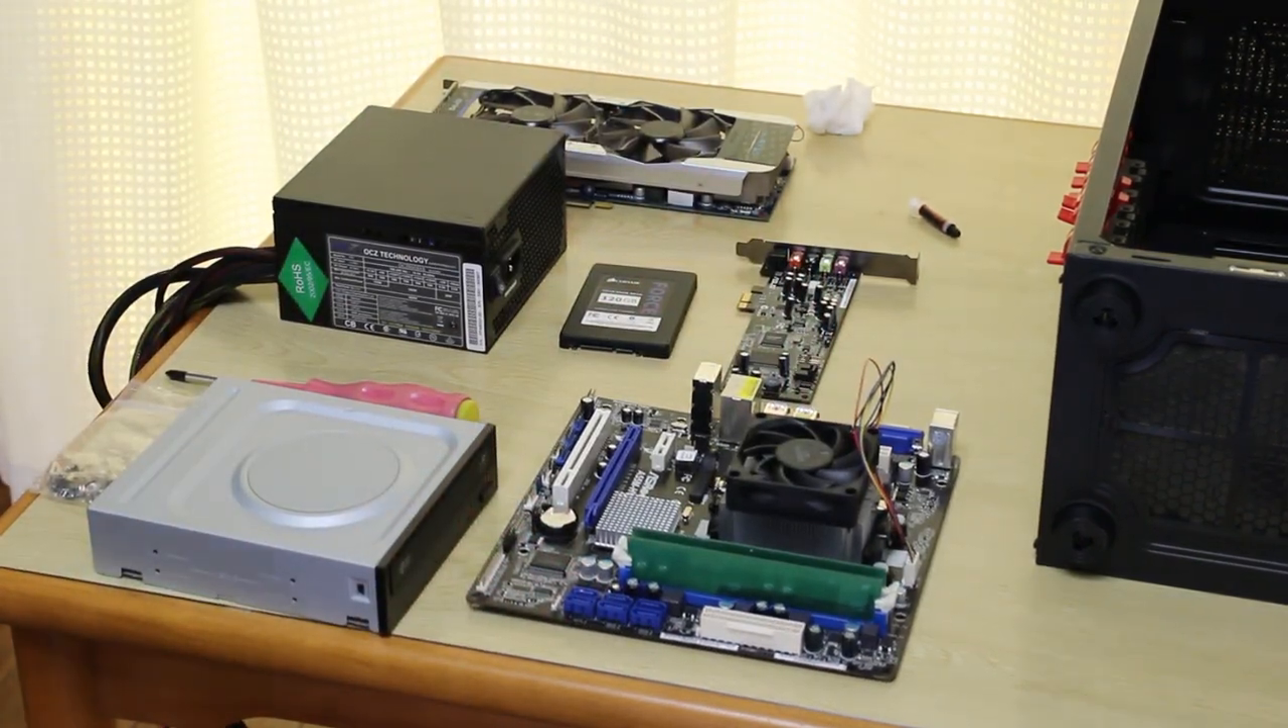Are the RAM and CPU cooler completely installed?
Yes.